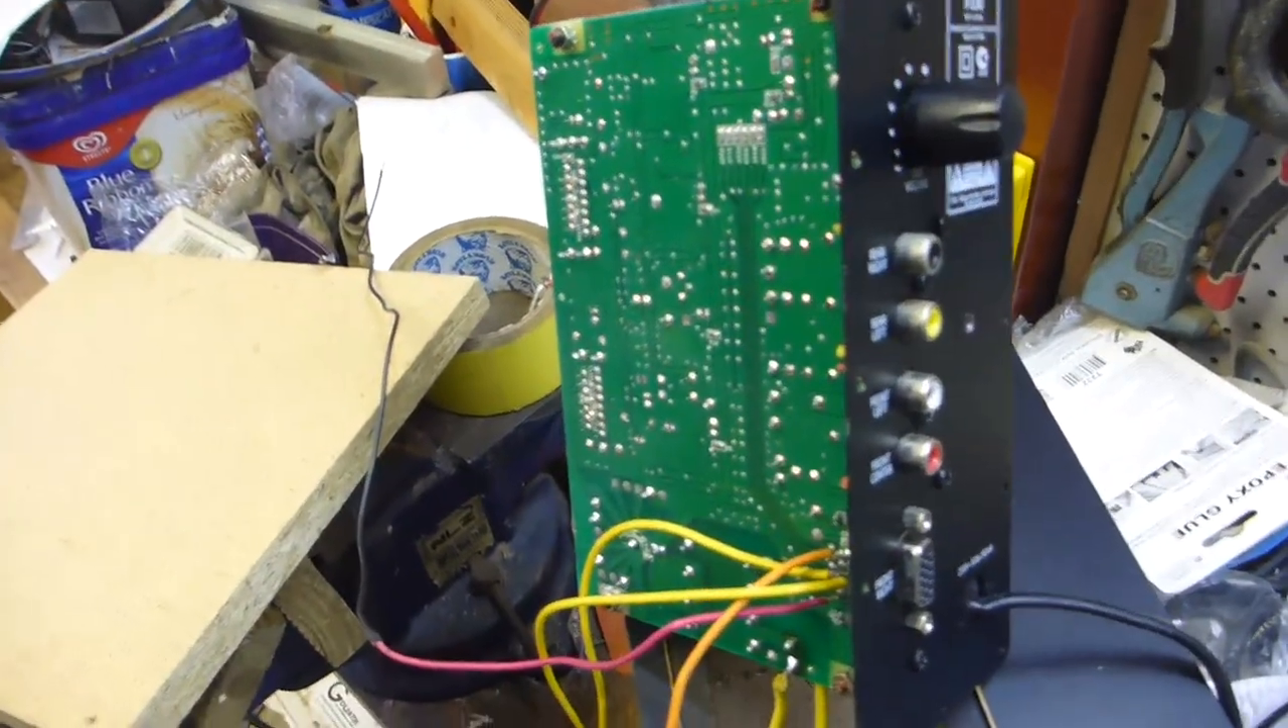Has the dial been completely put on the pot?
Yes.